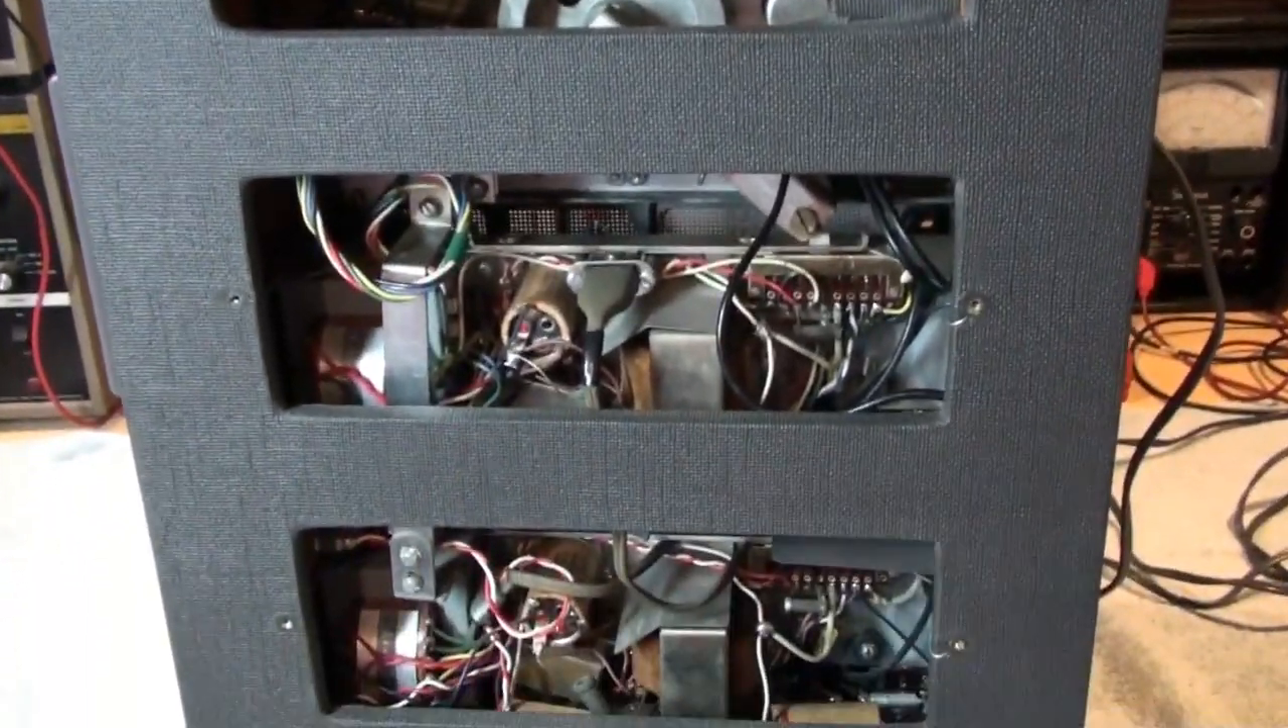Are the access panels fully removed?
Yes.